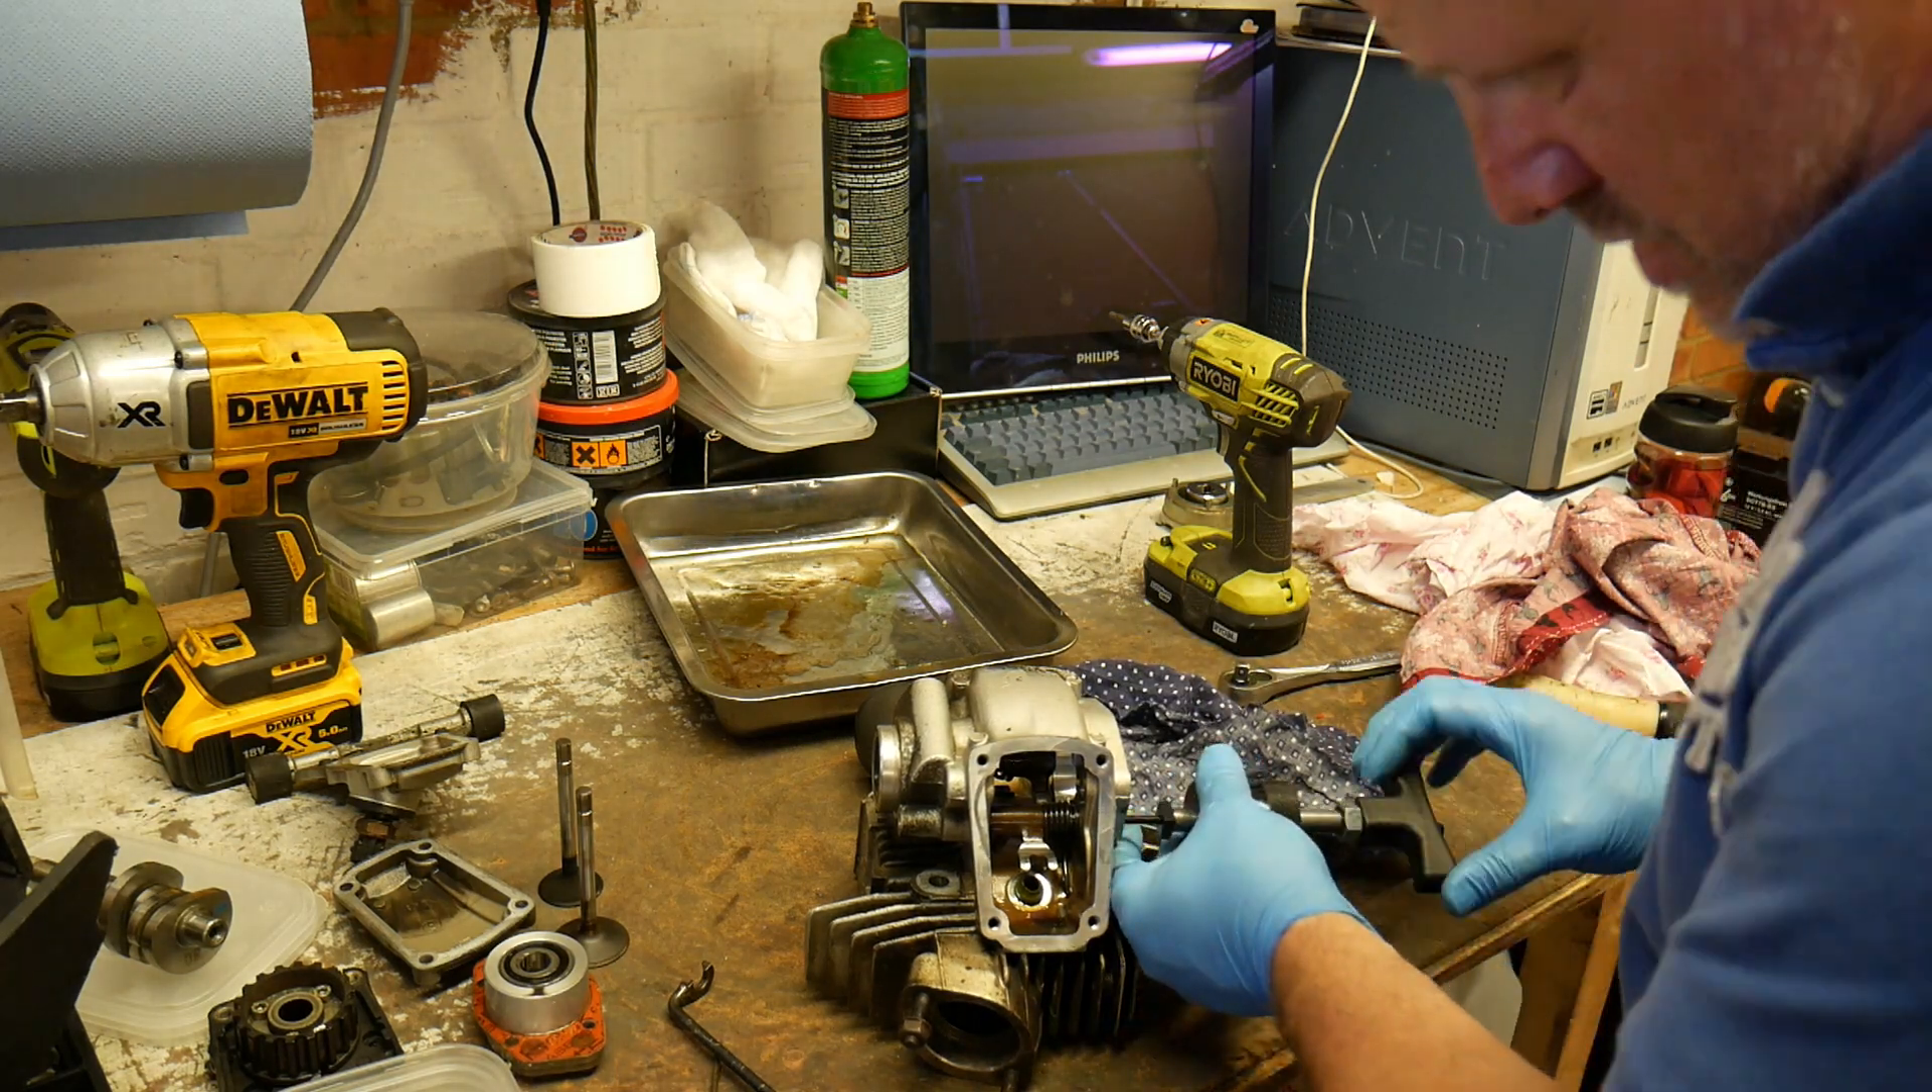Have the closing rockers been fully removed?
No.